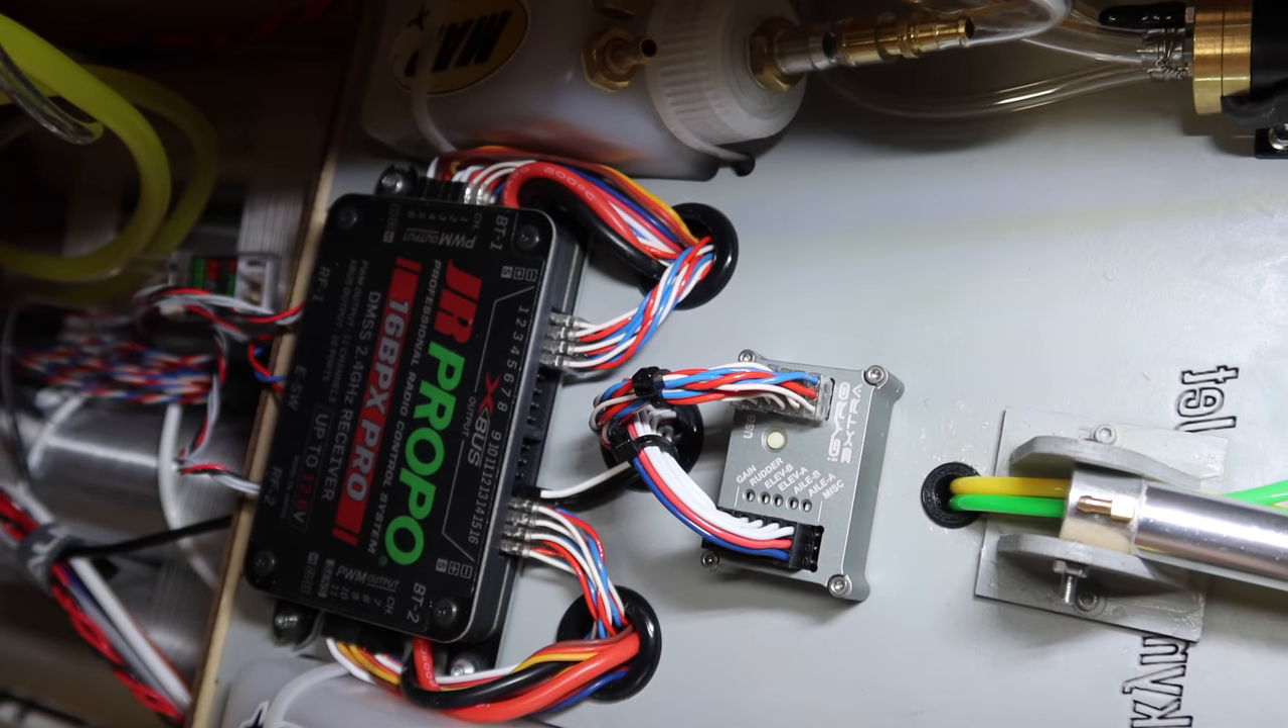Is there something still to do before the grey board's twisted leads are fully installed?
No.